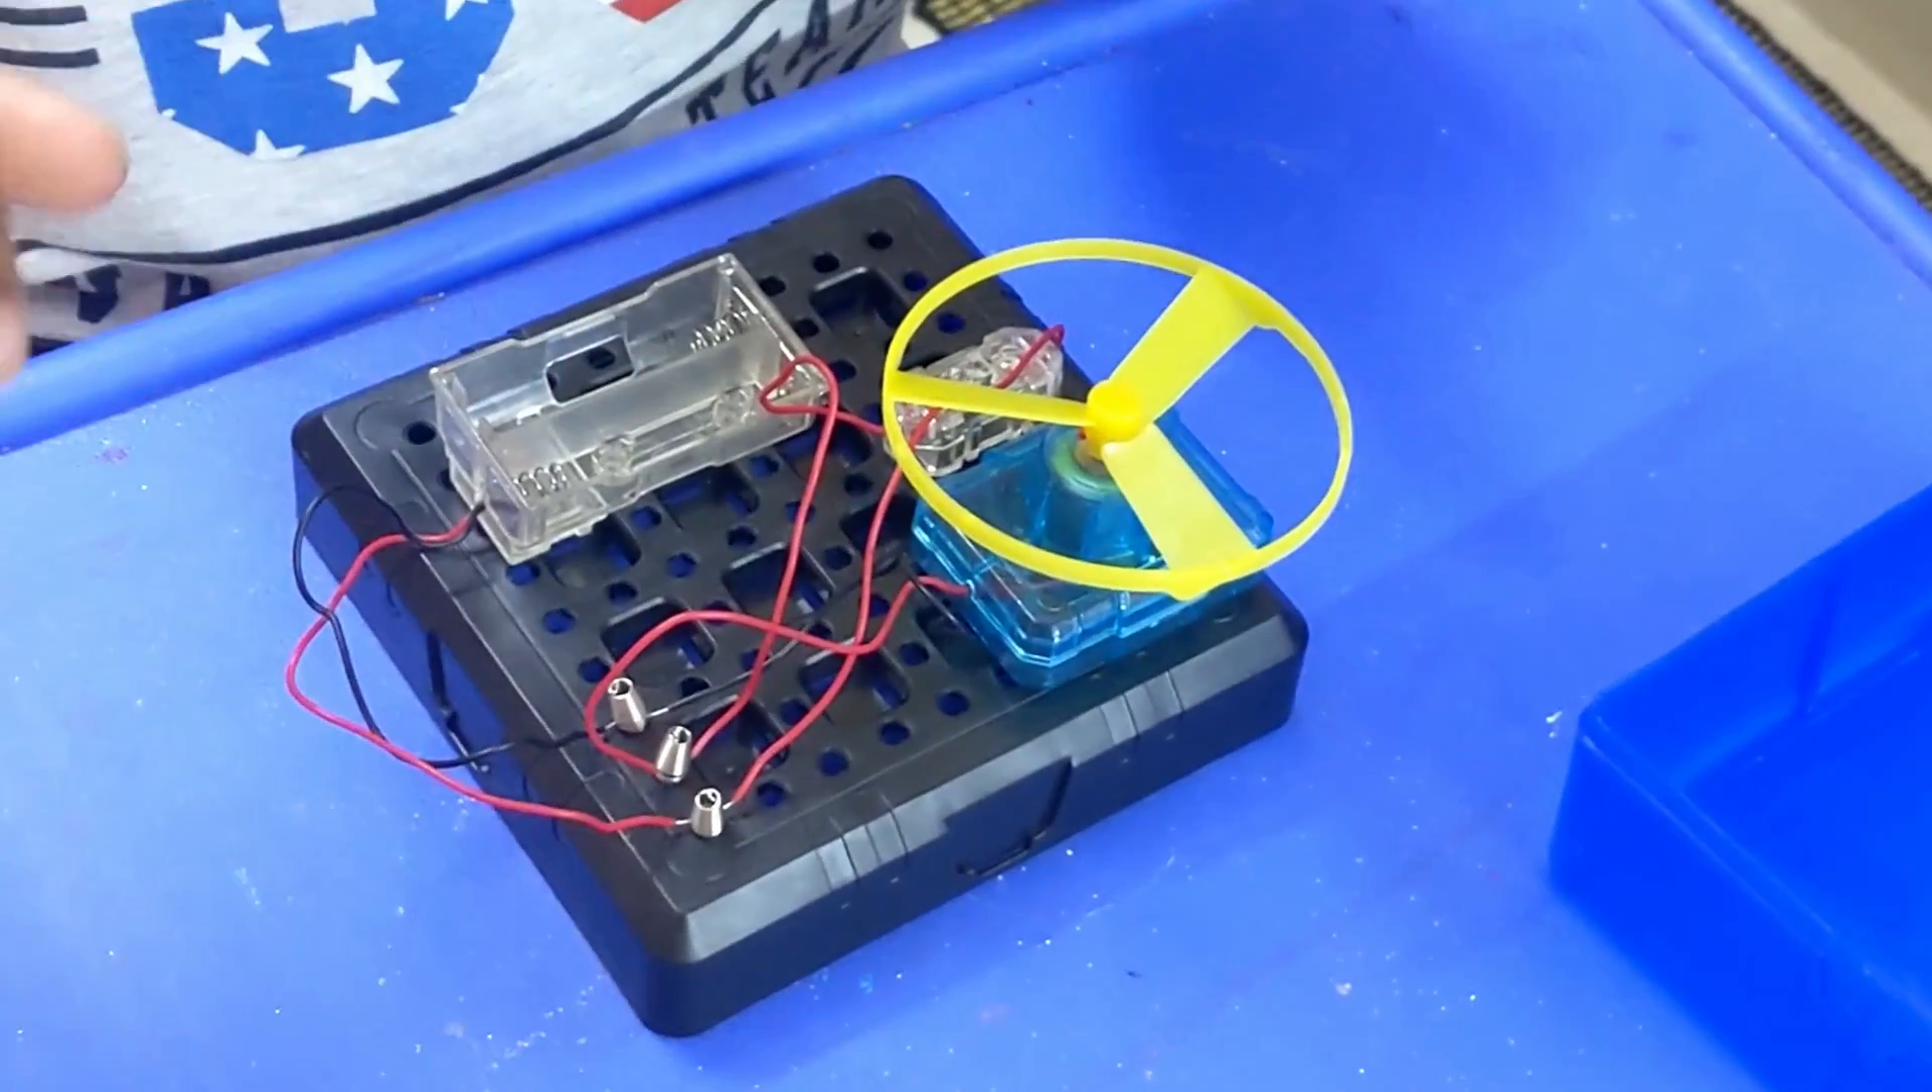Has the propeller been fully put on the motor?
Yes.